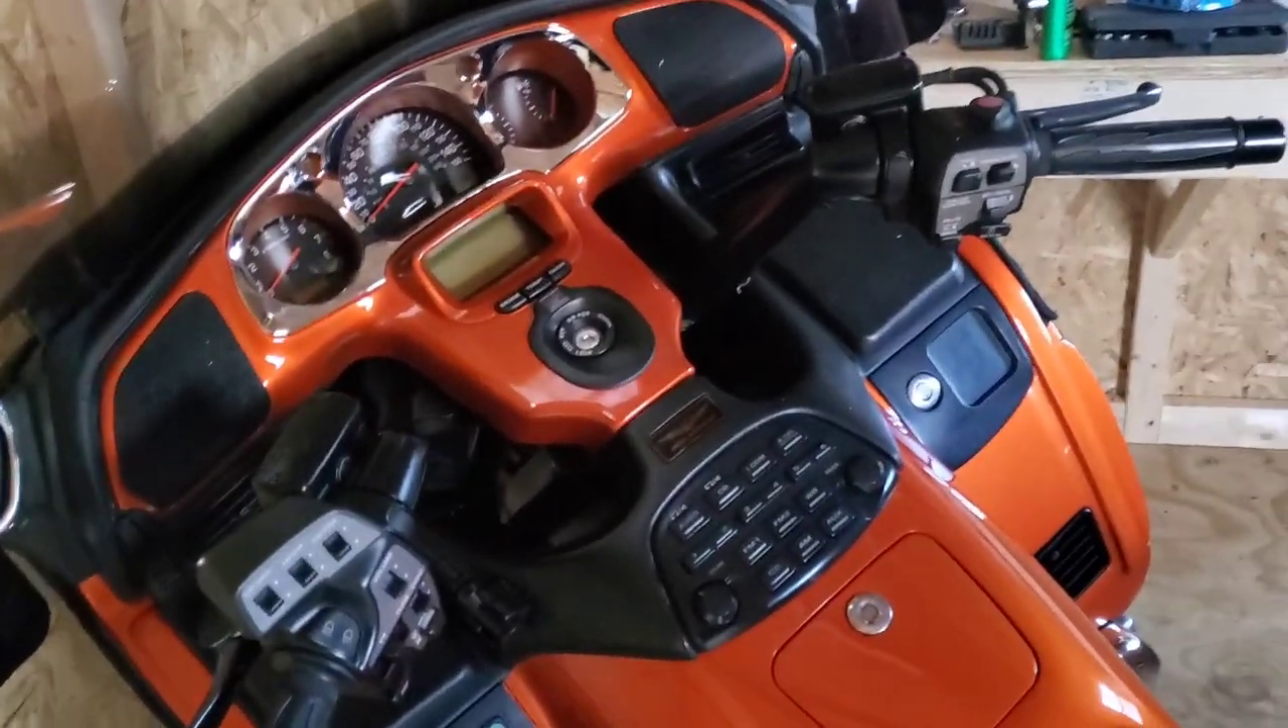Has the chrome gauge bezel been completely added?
Yes.